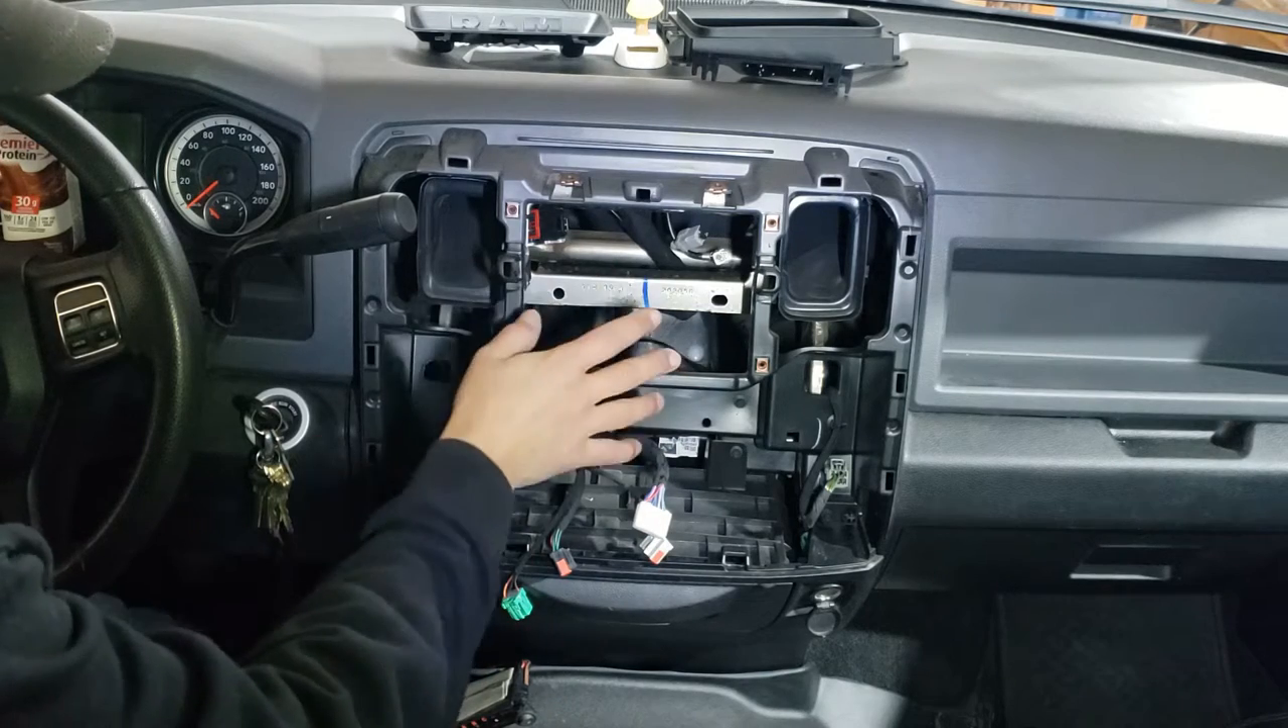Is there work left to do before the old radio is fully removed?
No.